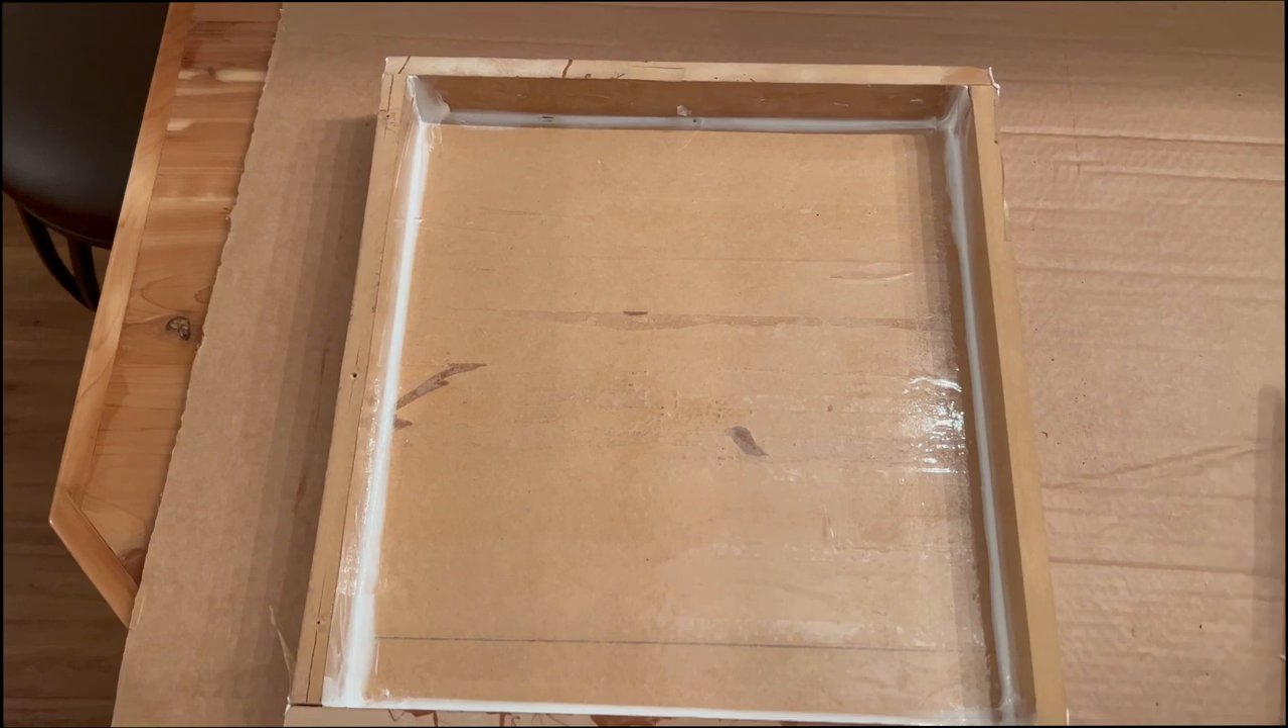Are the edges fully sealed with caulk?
Yes.